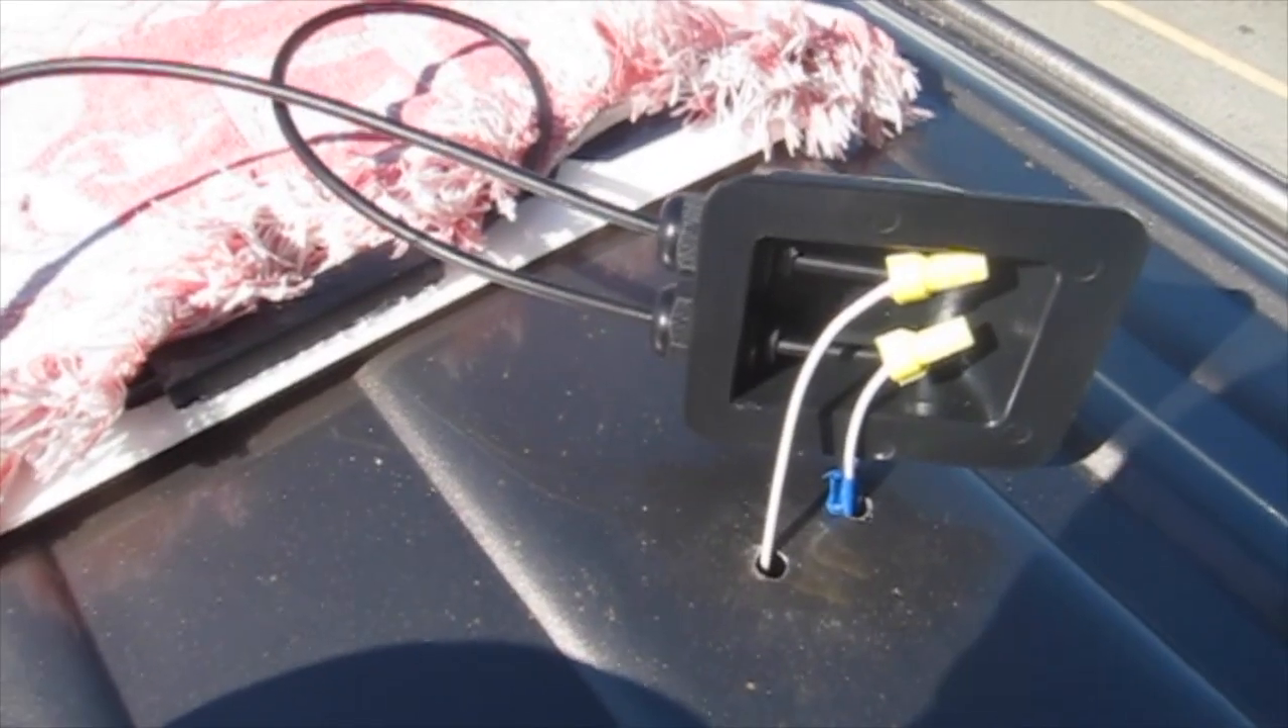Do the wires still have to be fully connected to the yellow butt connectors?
No.